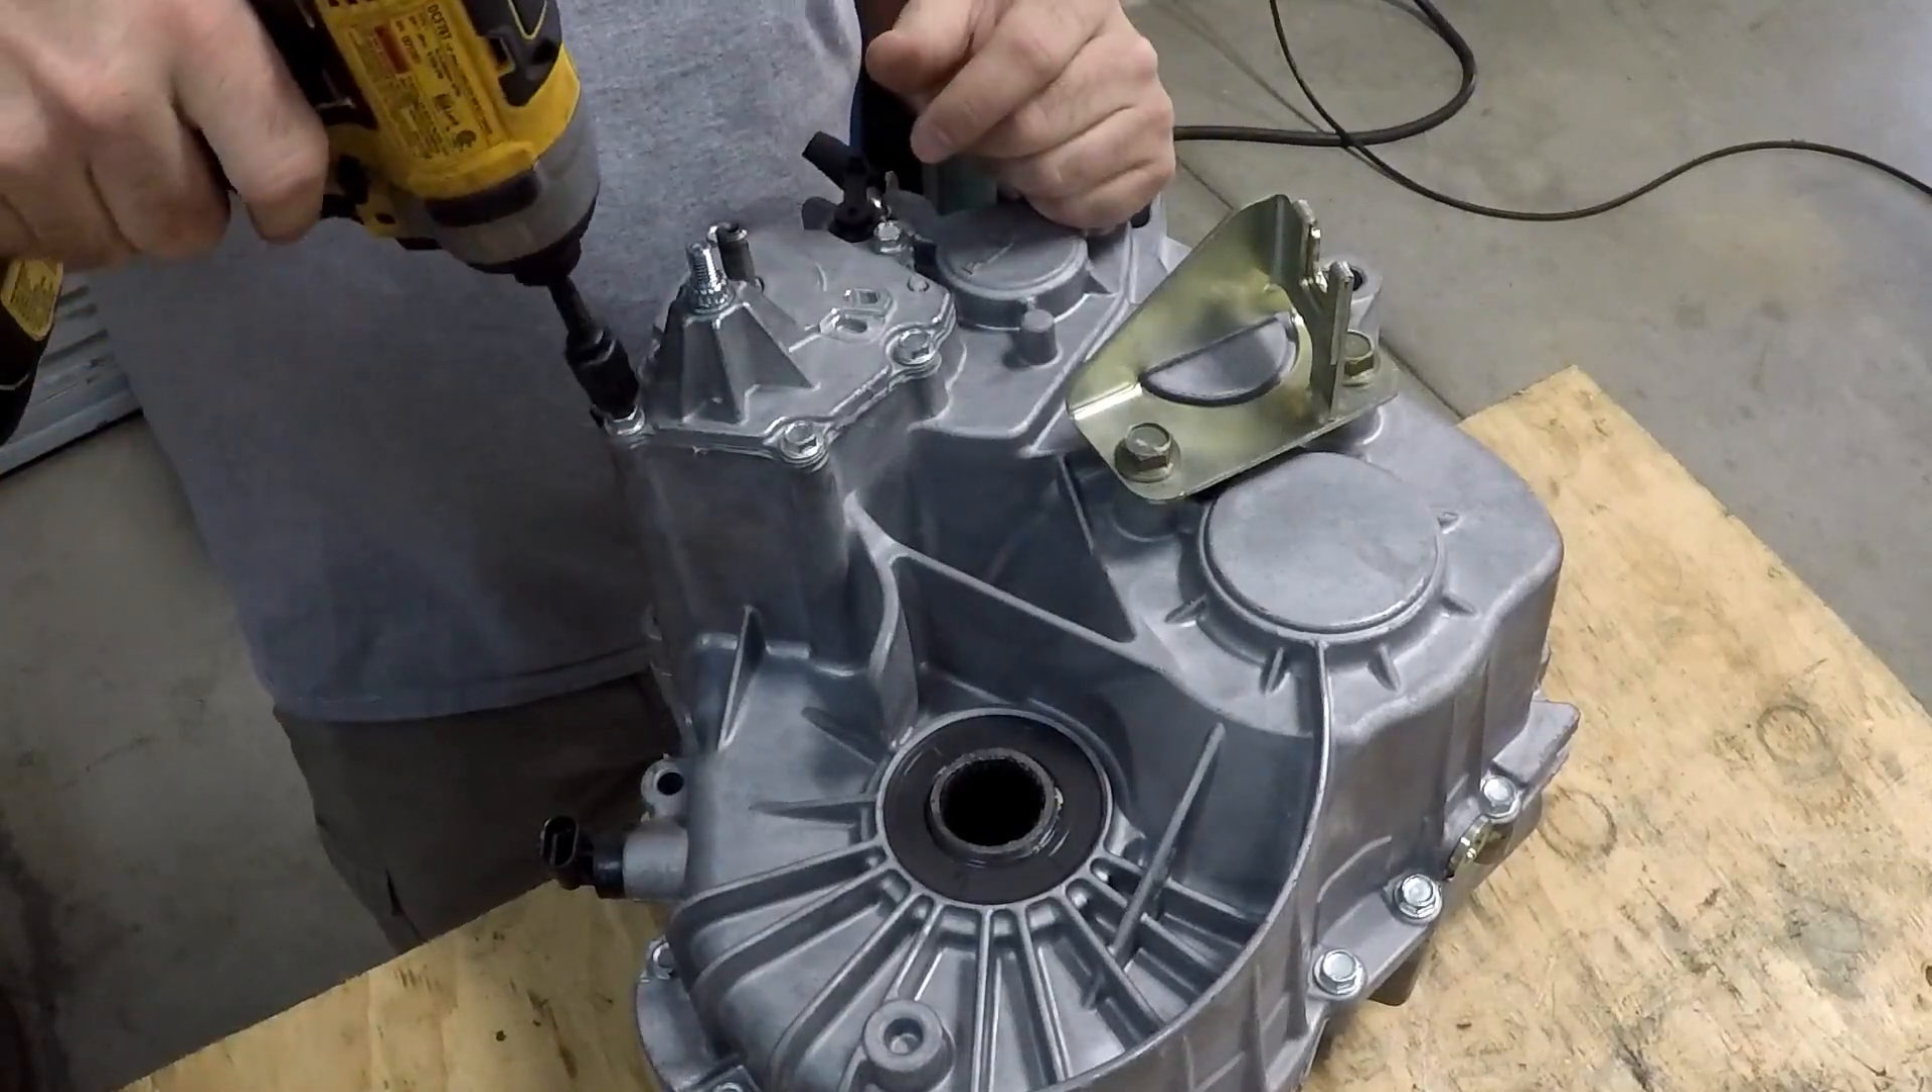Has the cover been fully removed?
No.